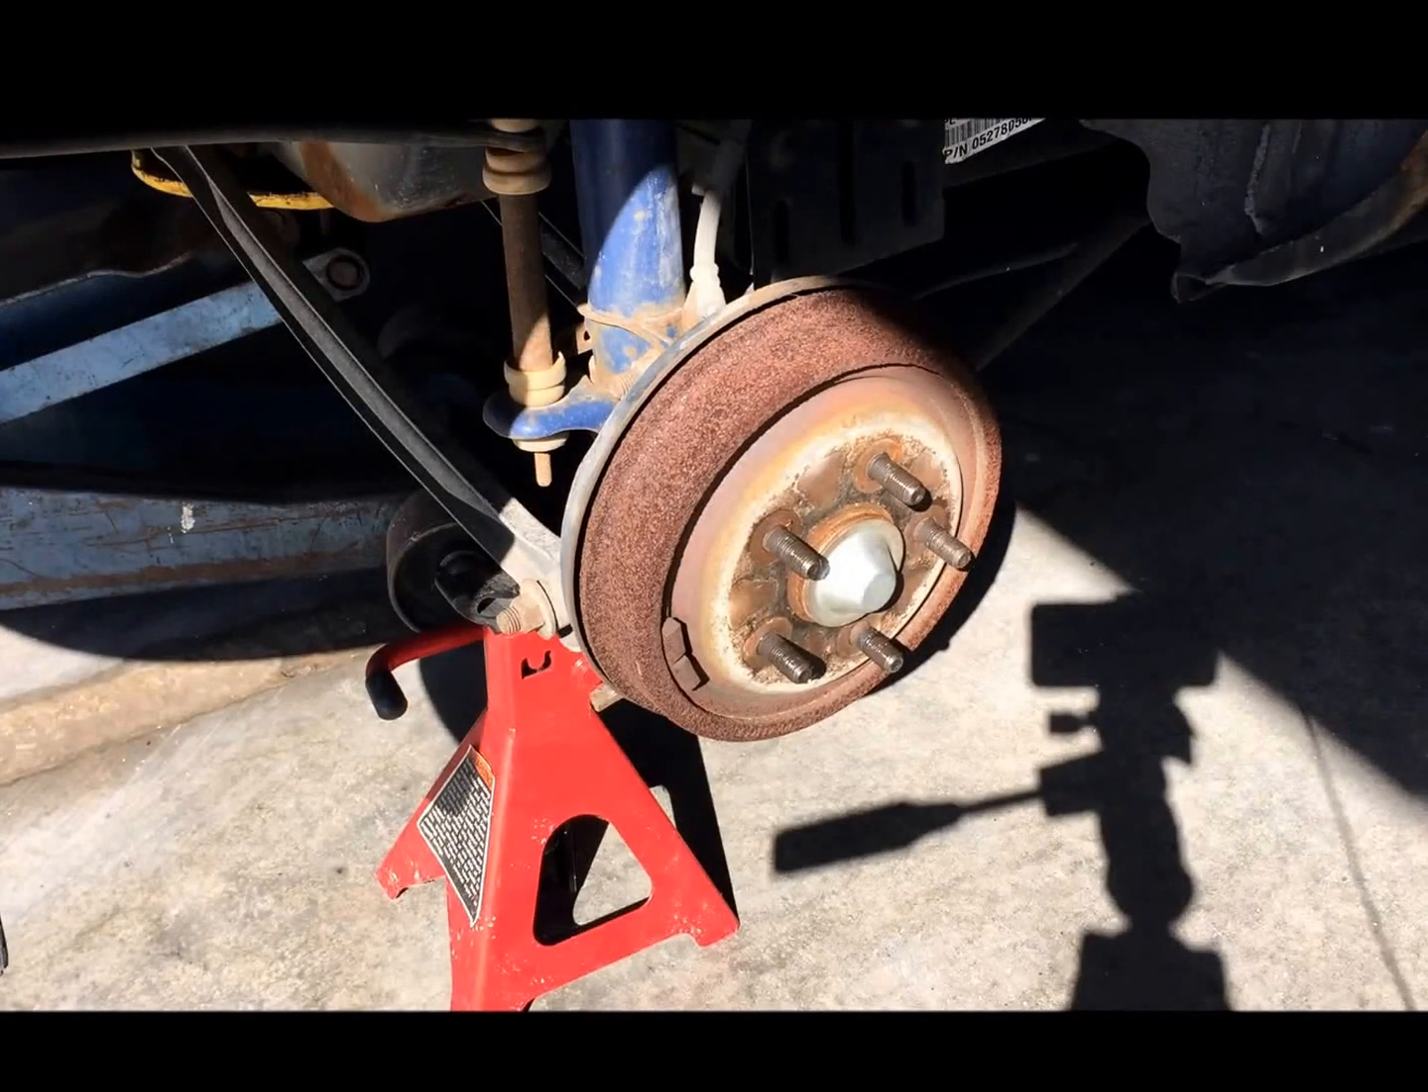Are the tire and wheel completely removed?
Yes.